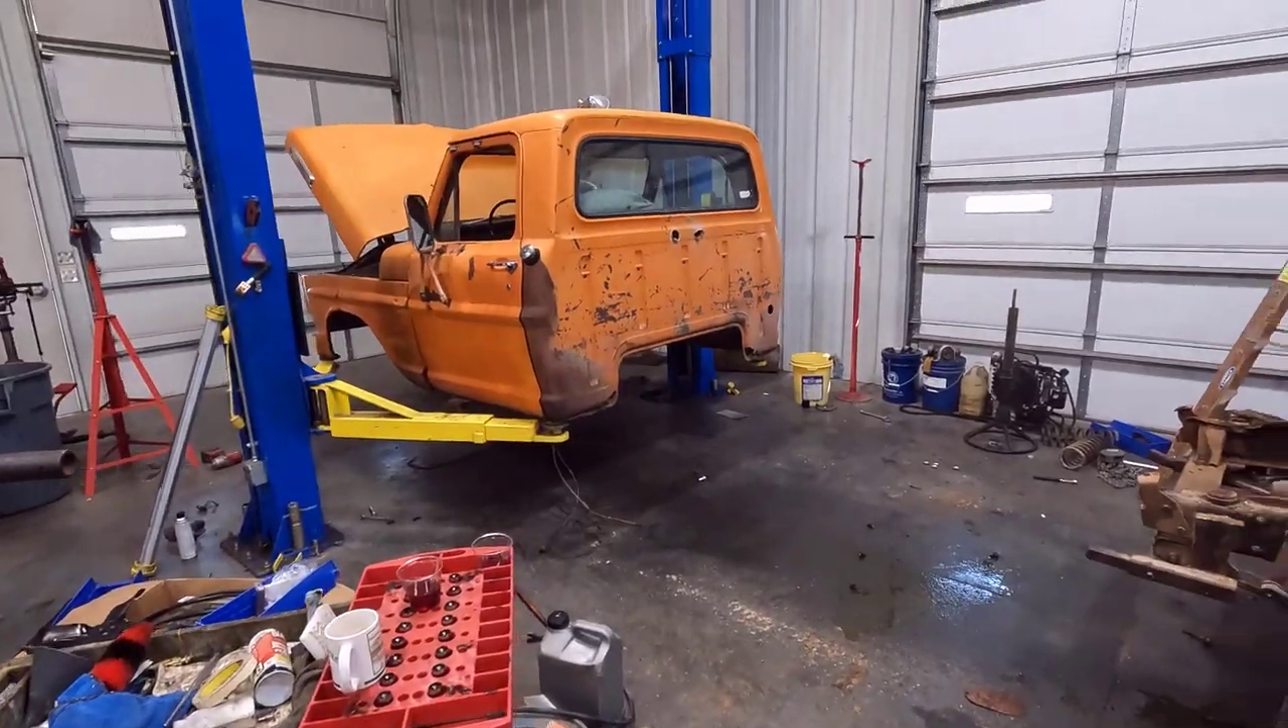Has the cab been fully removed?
Yes.